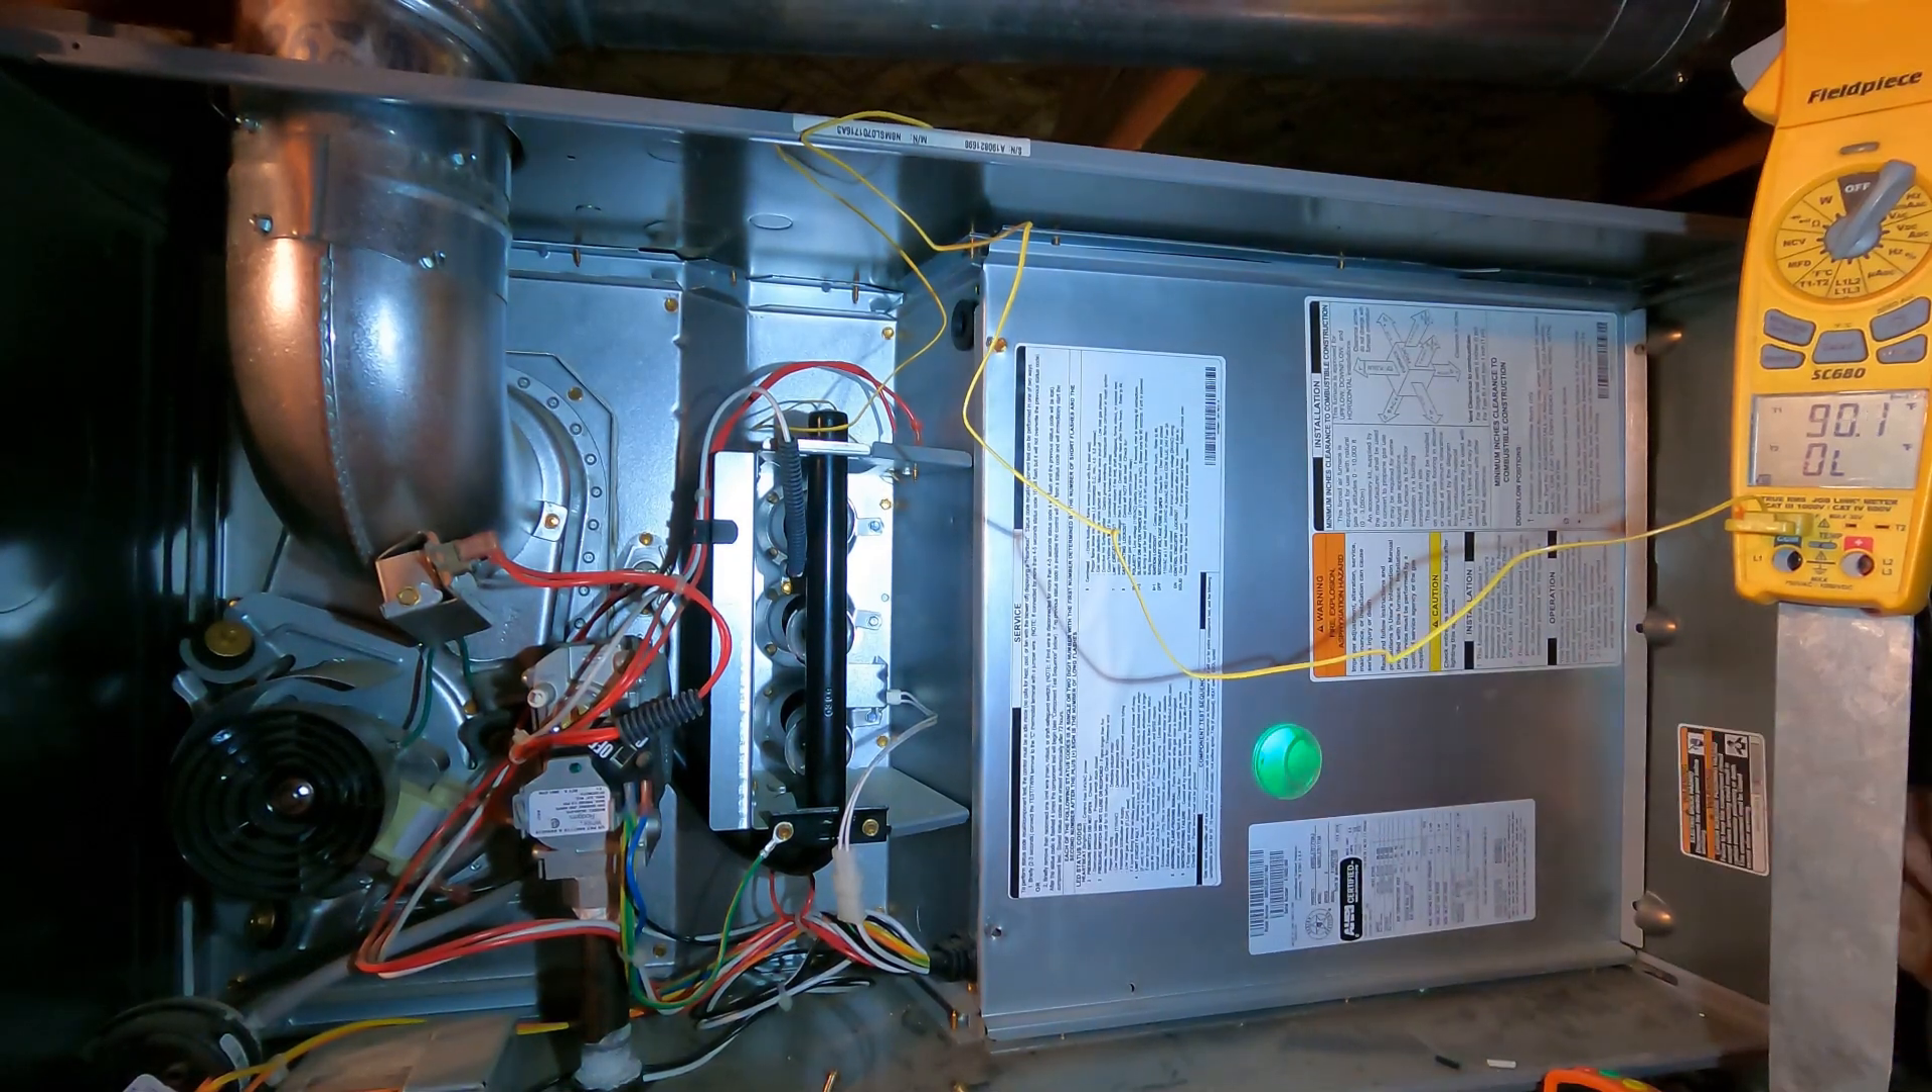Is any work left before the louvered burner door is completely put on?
Yes.